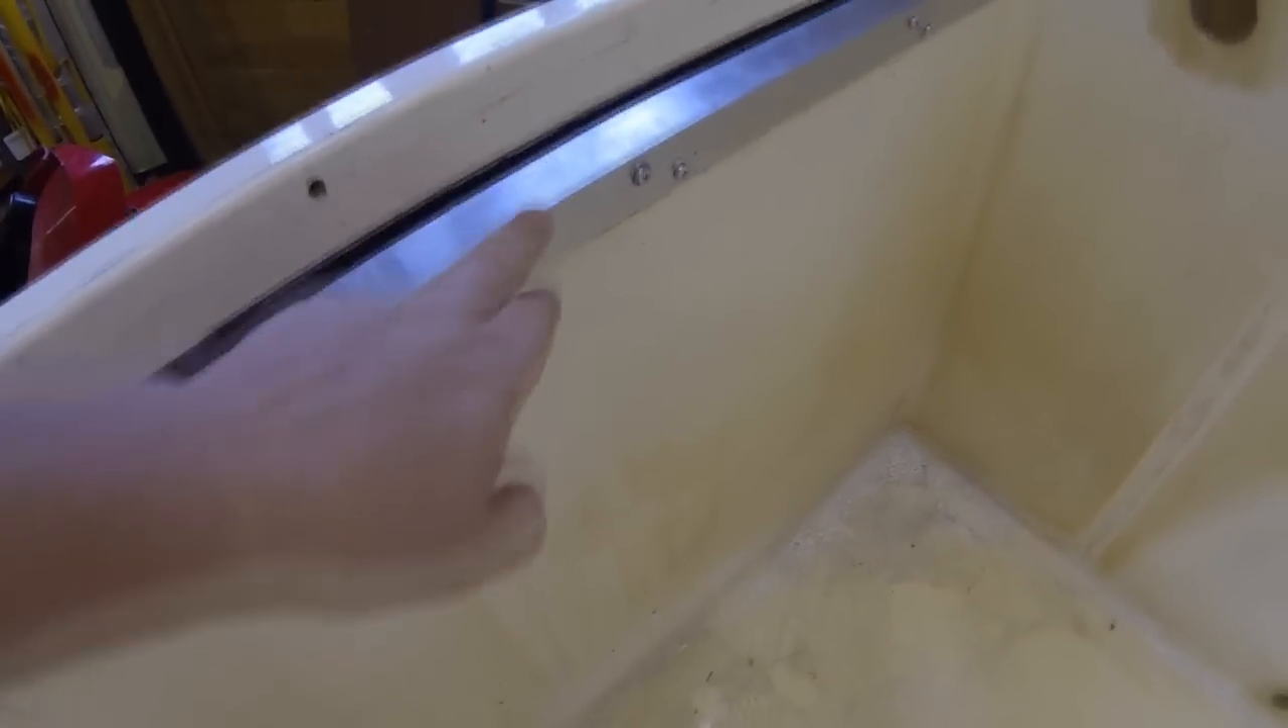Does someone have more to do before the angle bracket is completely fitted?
No.